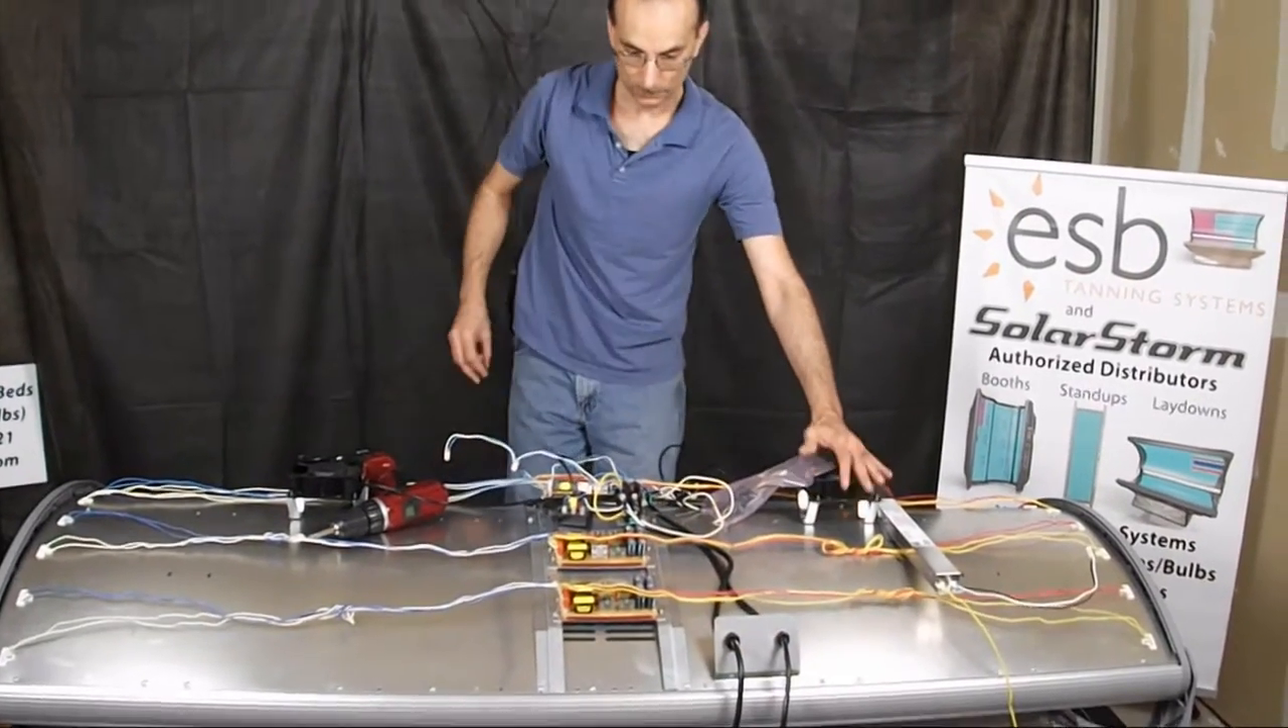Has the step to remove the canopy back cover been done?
Yes.